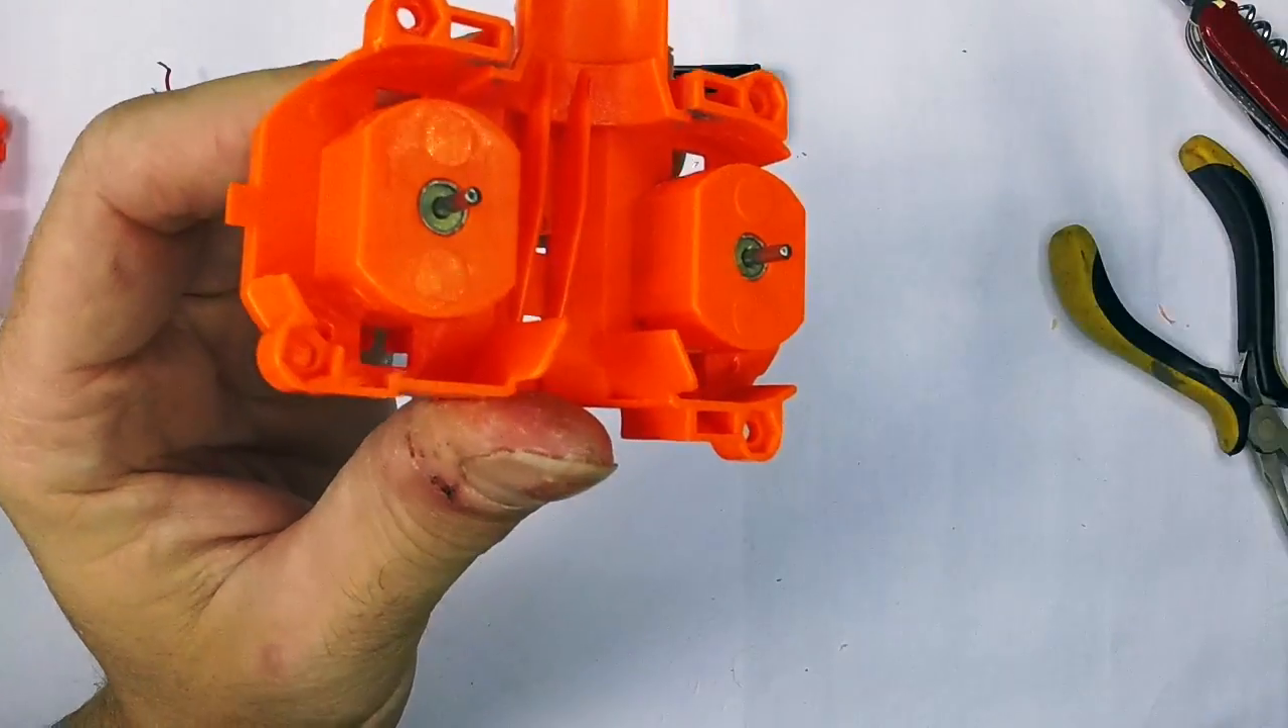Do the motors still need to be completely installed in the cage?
No.